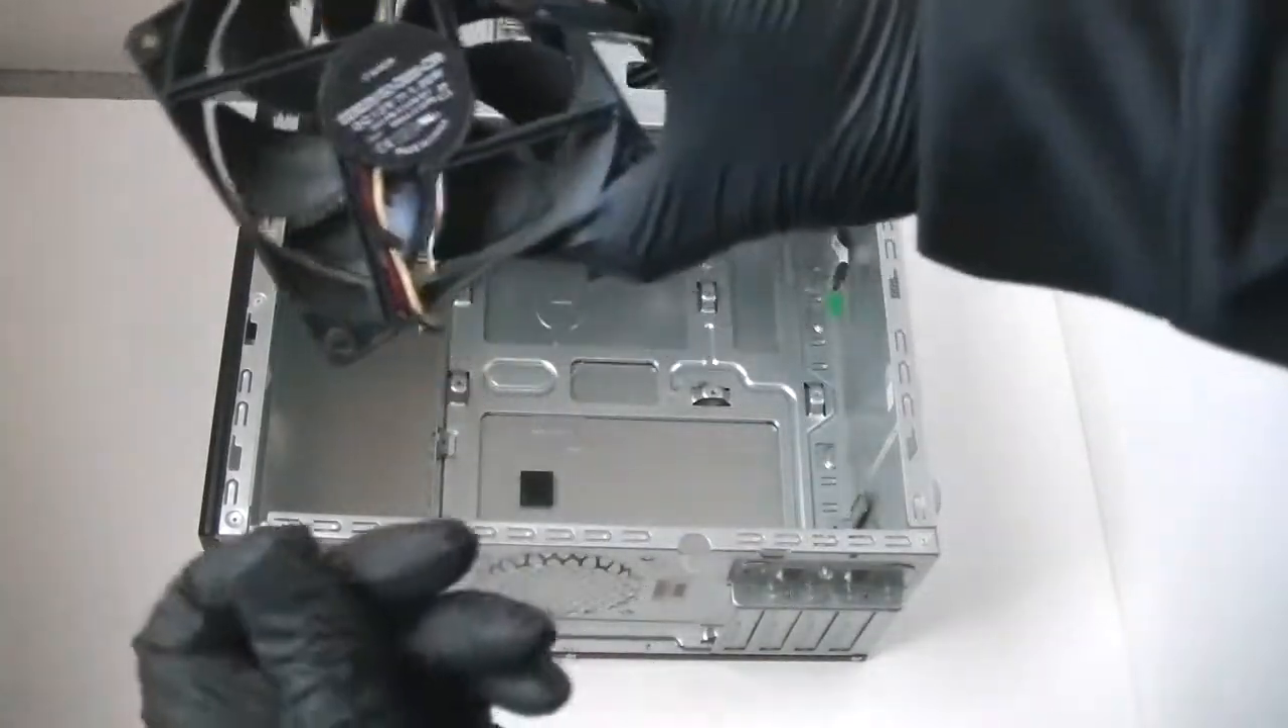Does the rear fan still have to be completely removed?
No.